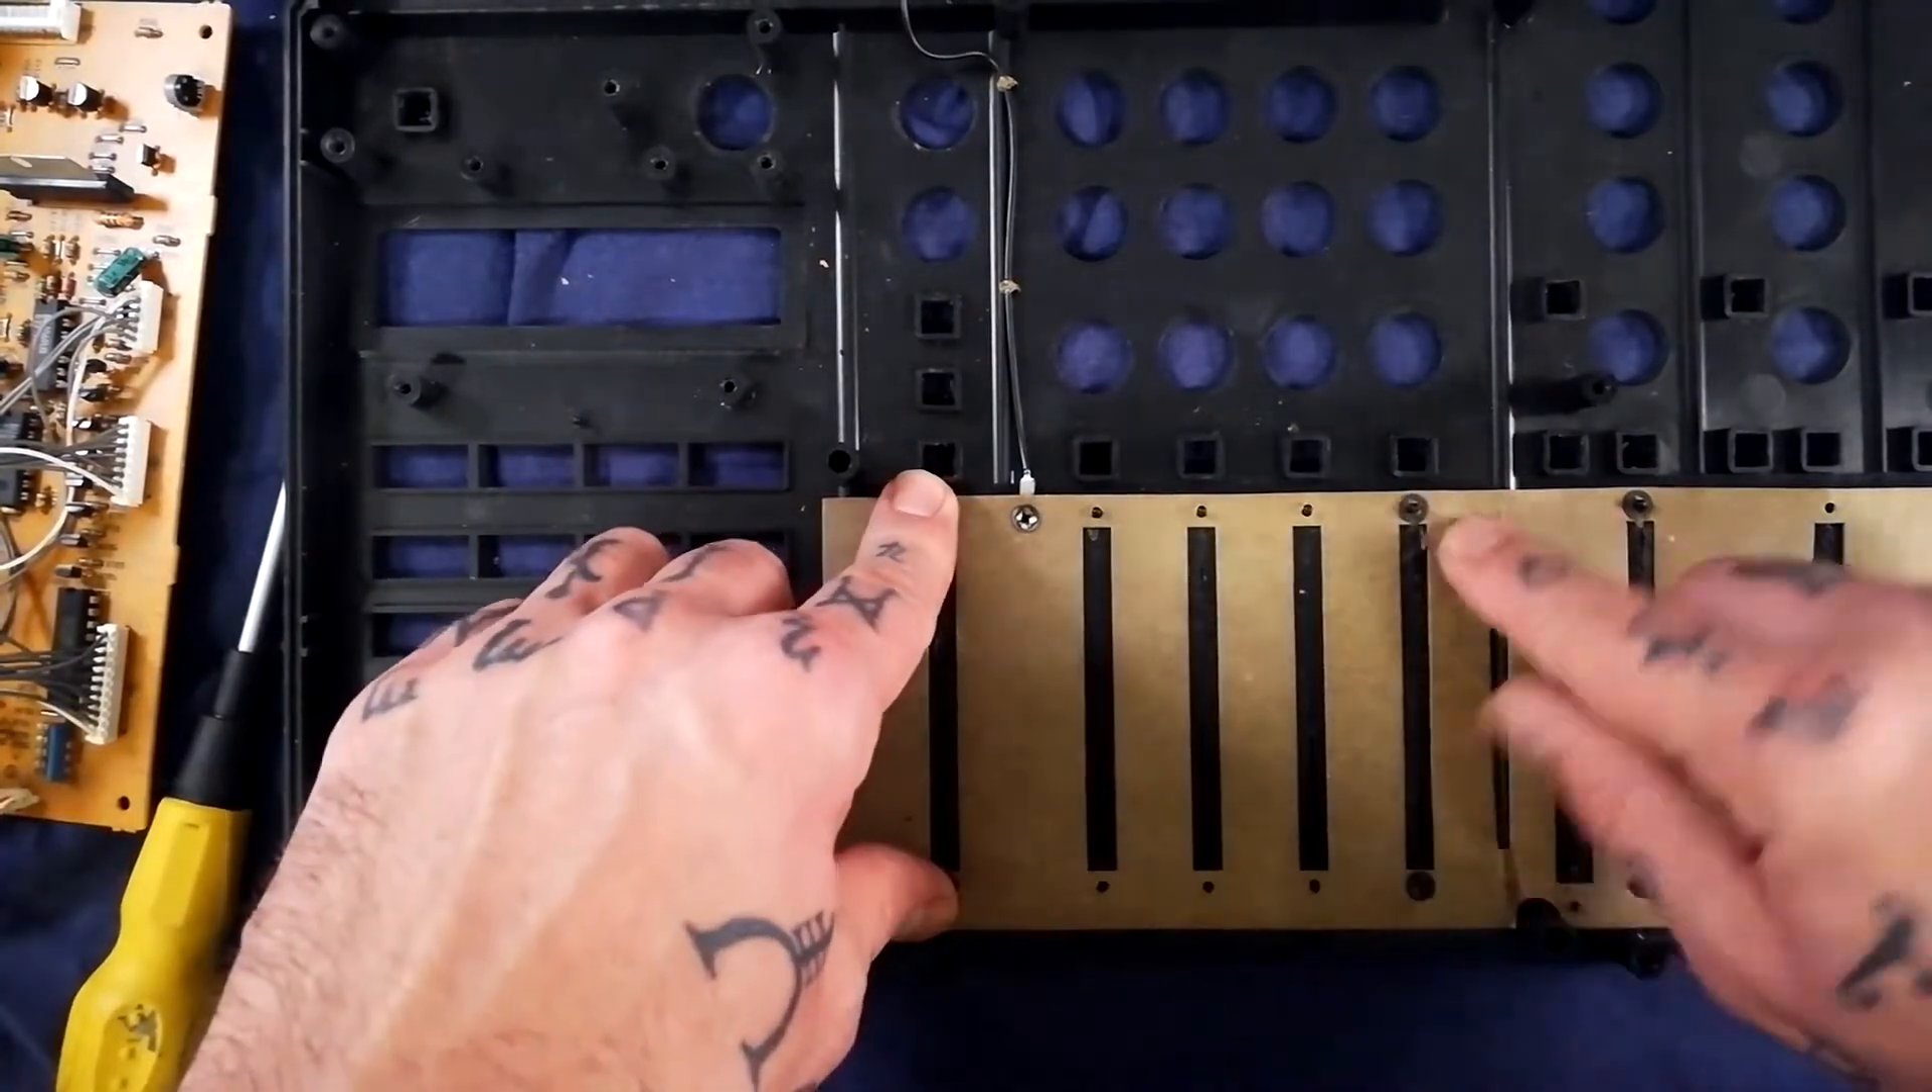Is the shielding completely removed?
No.